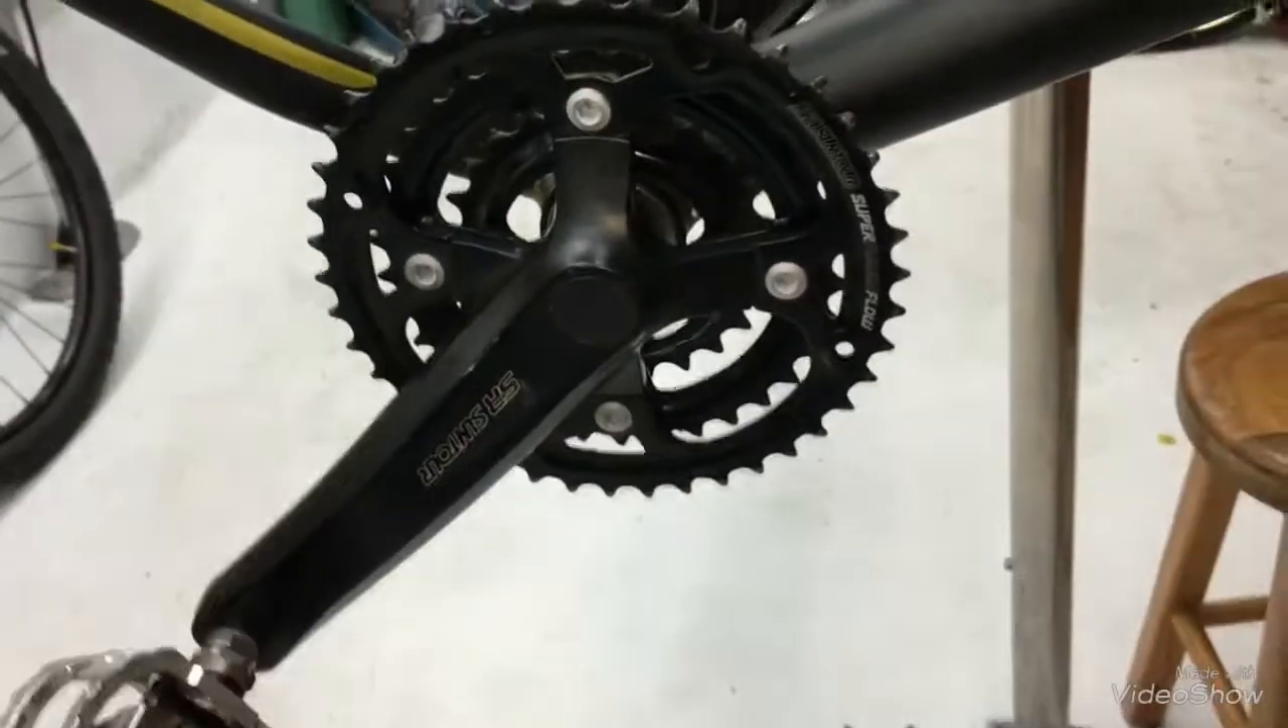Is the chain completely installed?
No.